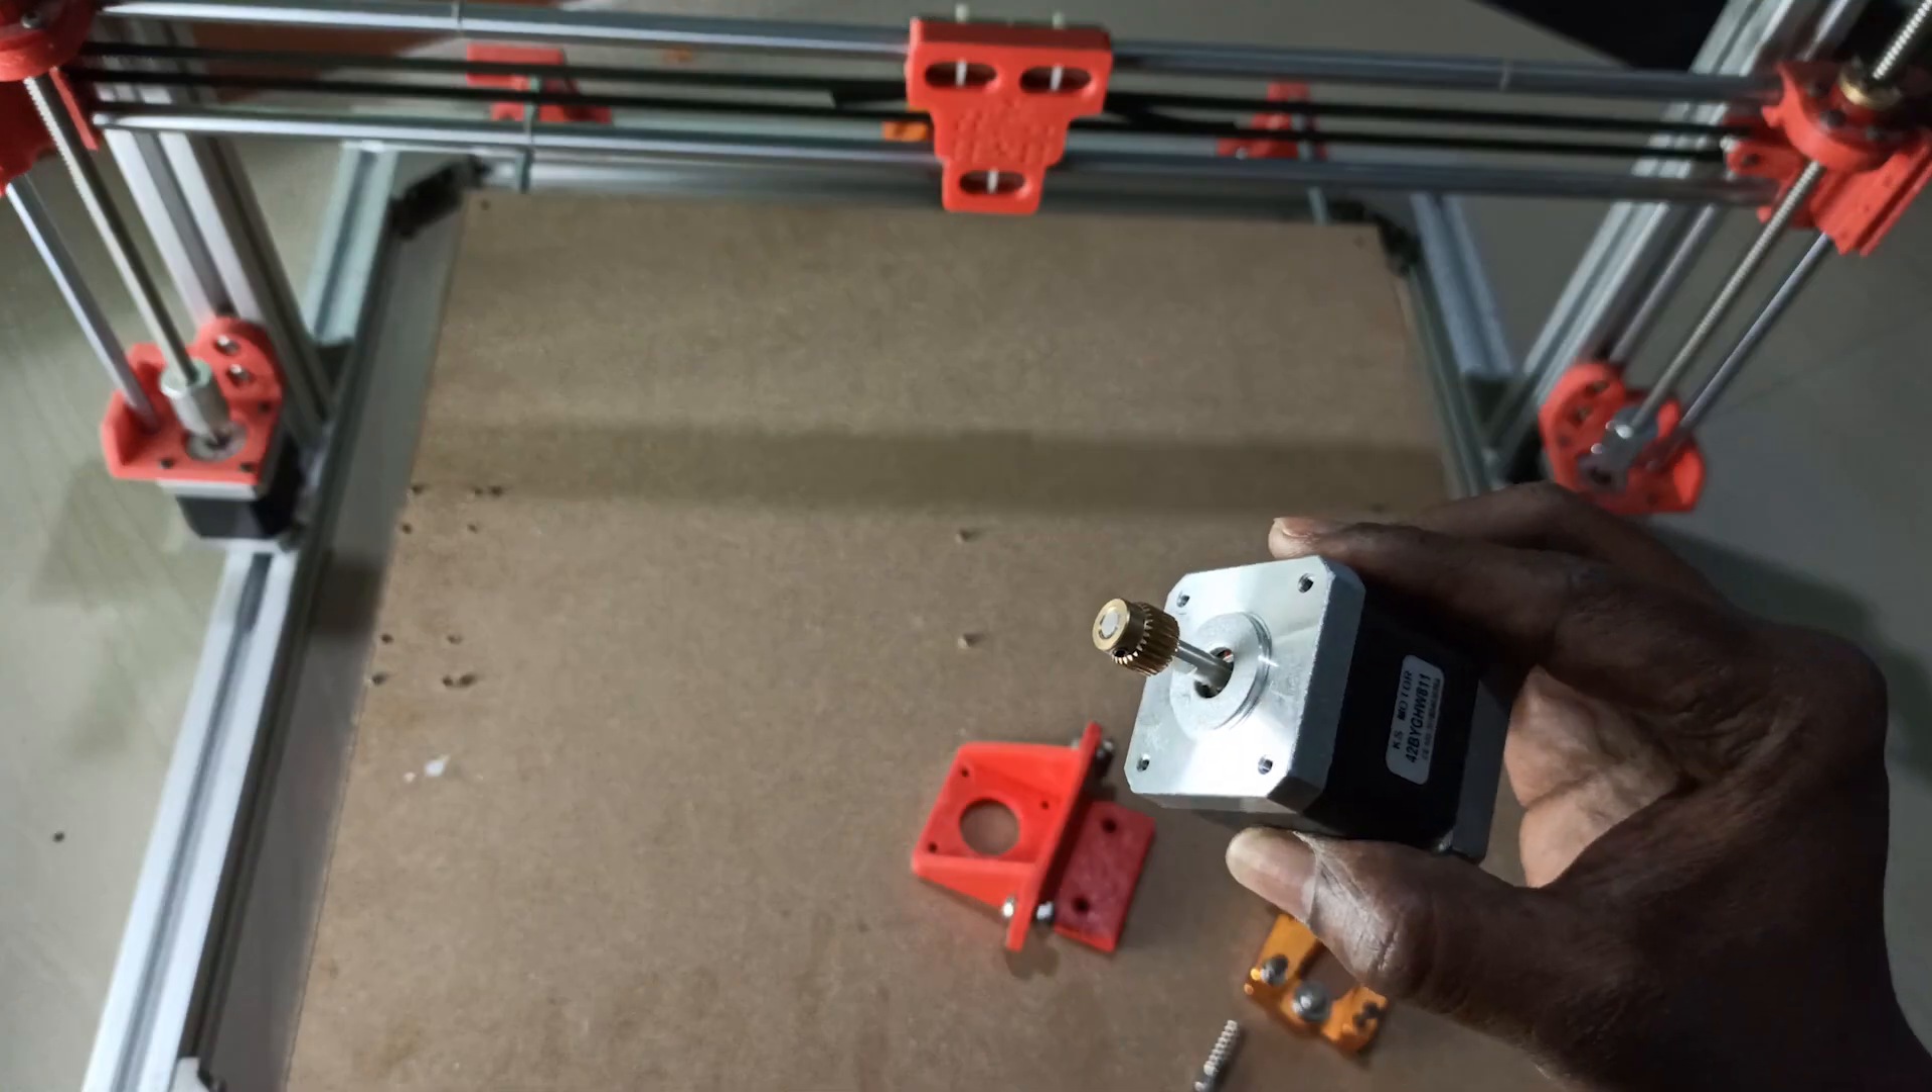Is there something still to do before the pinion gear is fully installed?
No.